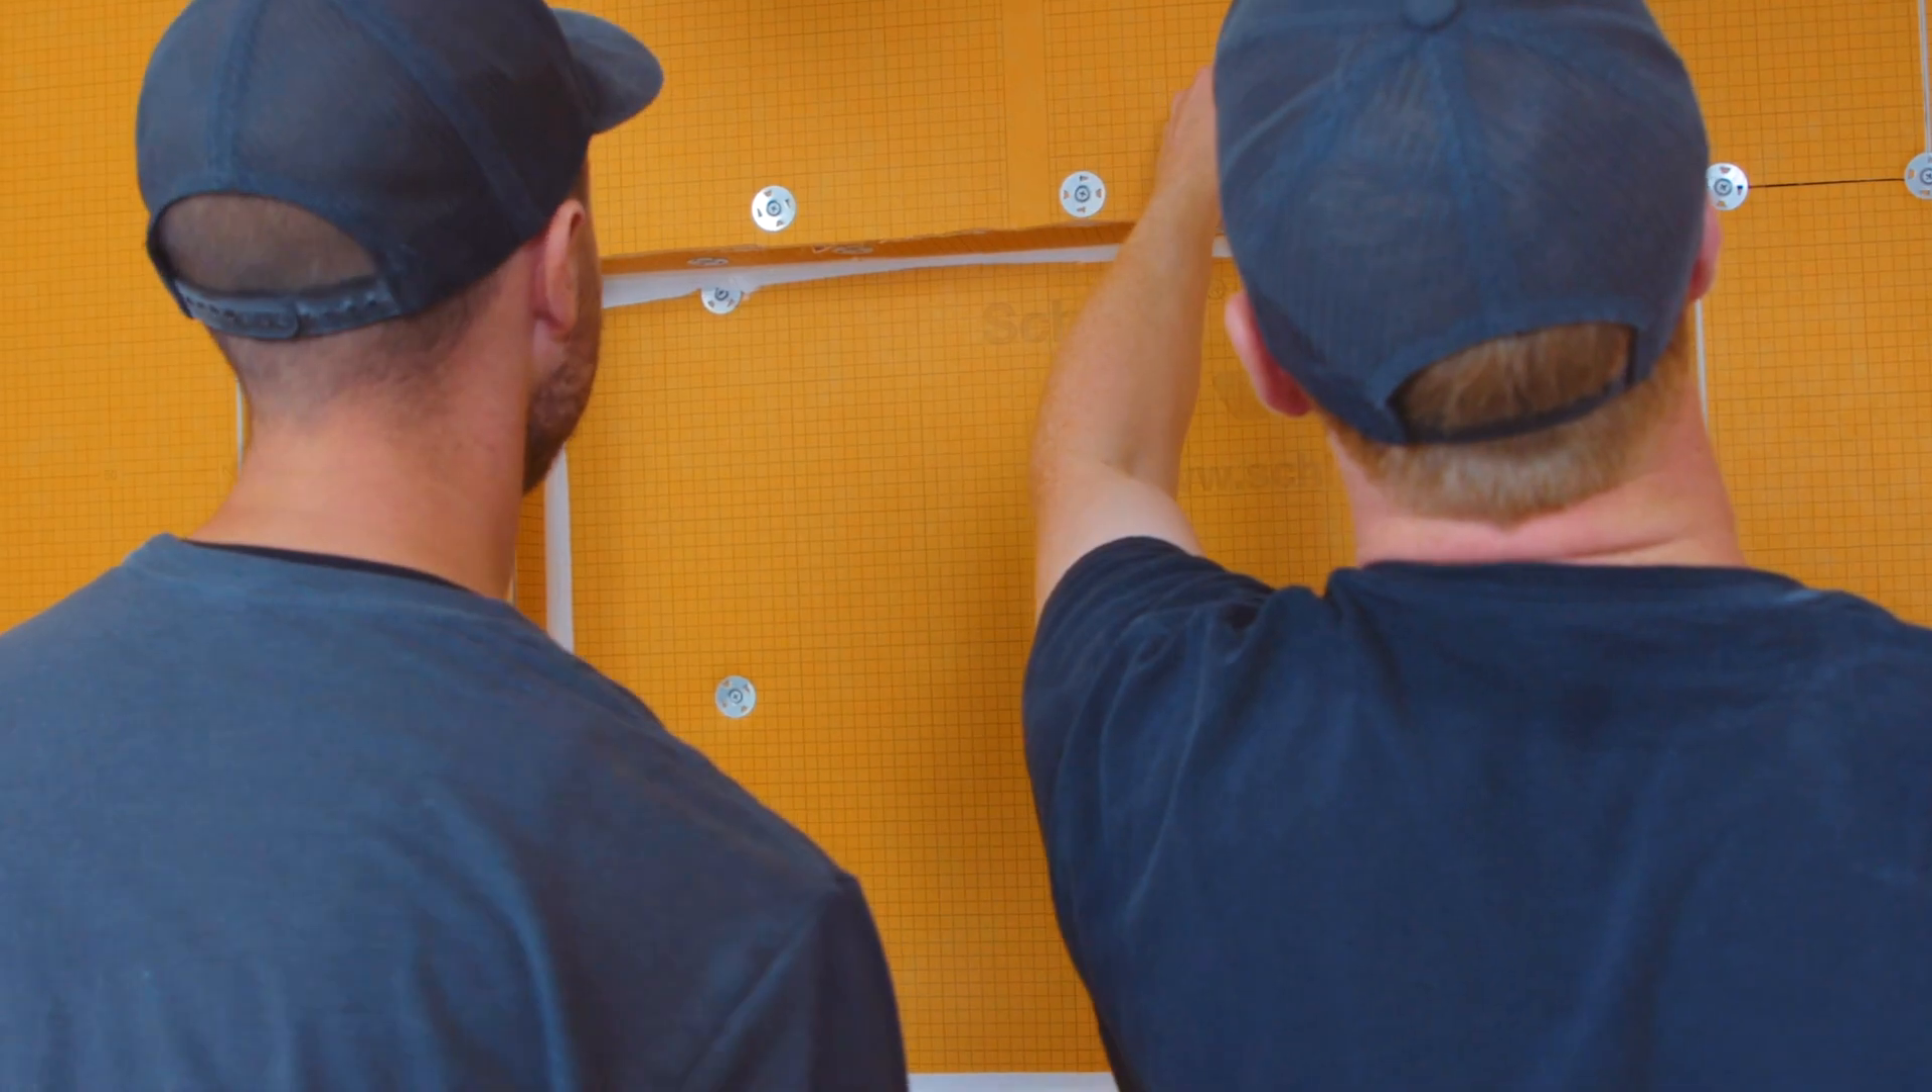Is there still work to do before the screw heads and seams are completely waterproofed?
Yes.